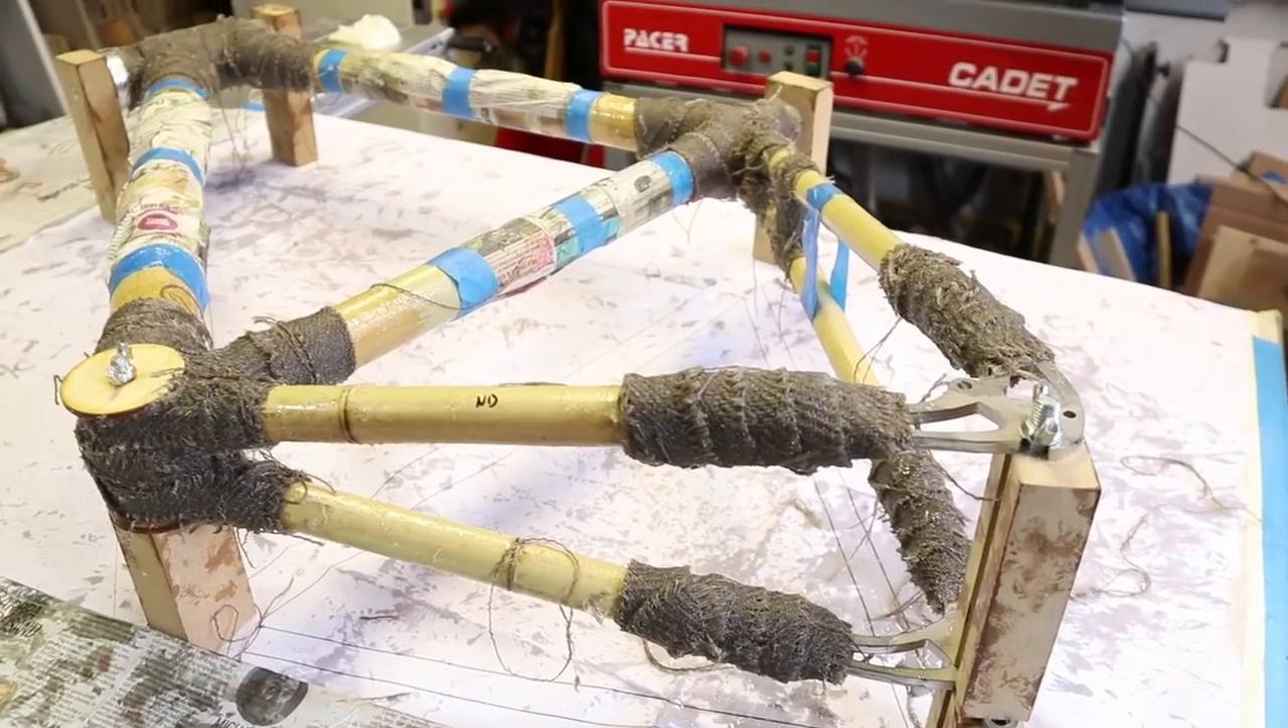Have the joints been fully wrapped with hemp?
Yes.